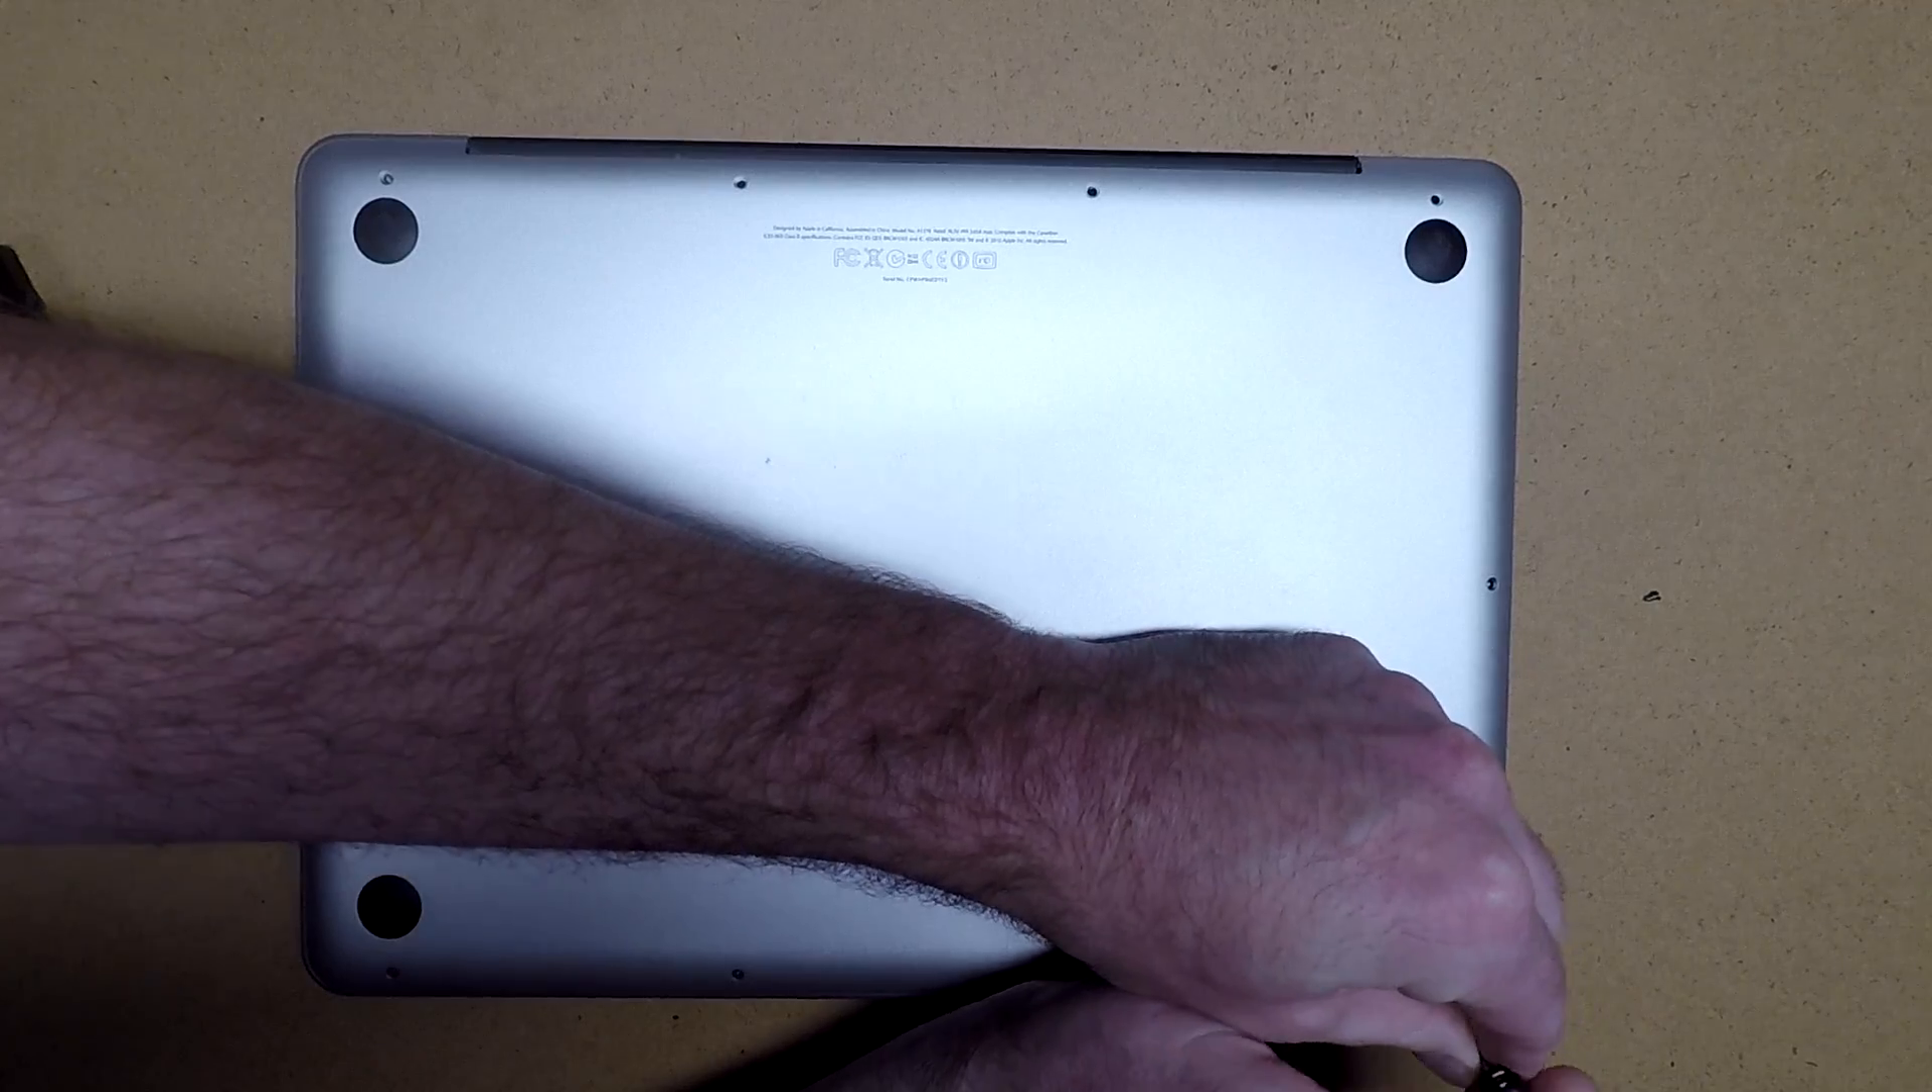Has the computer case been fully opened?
No.